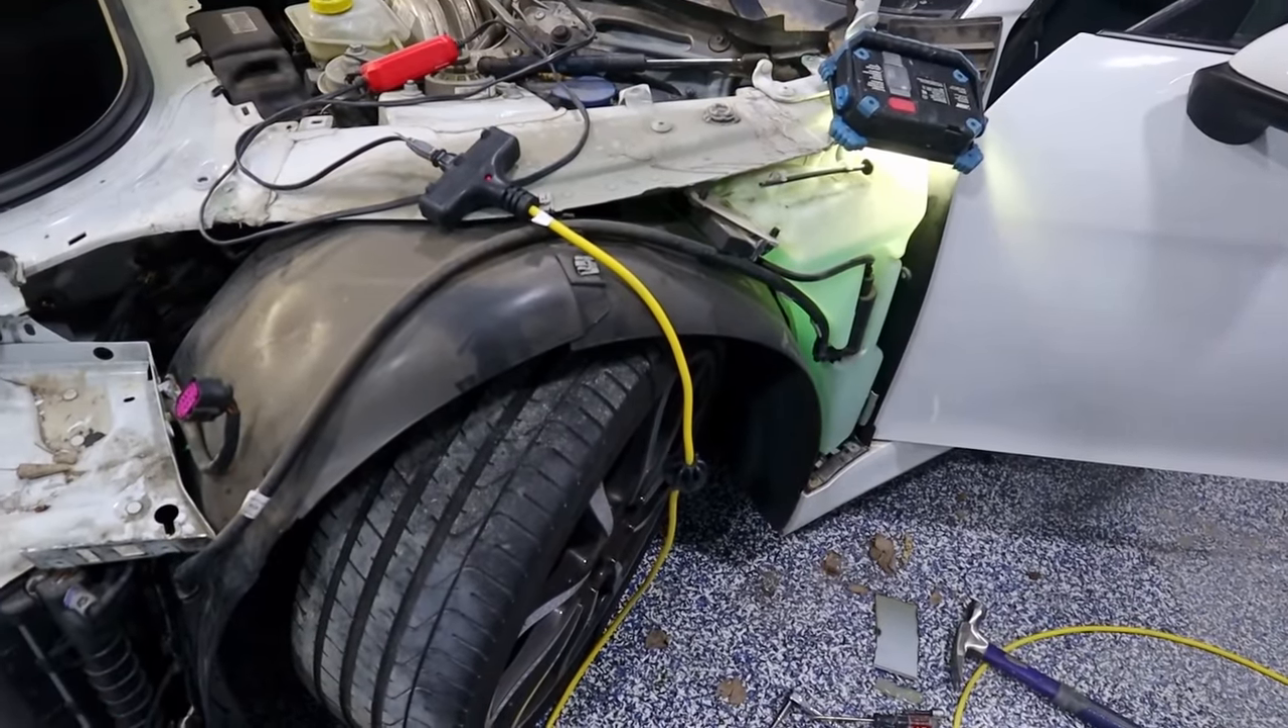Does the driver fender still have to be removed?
No.